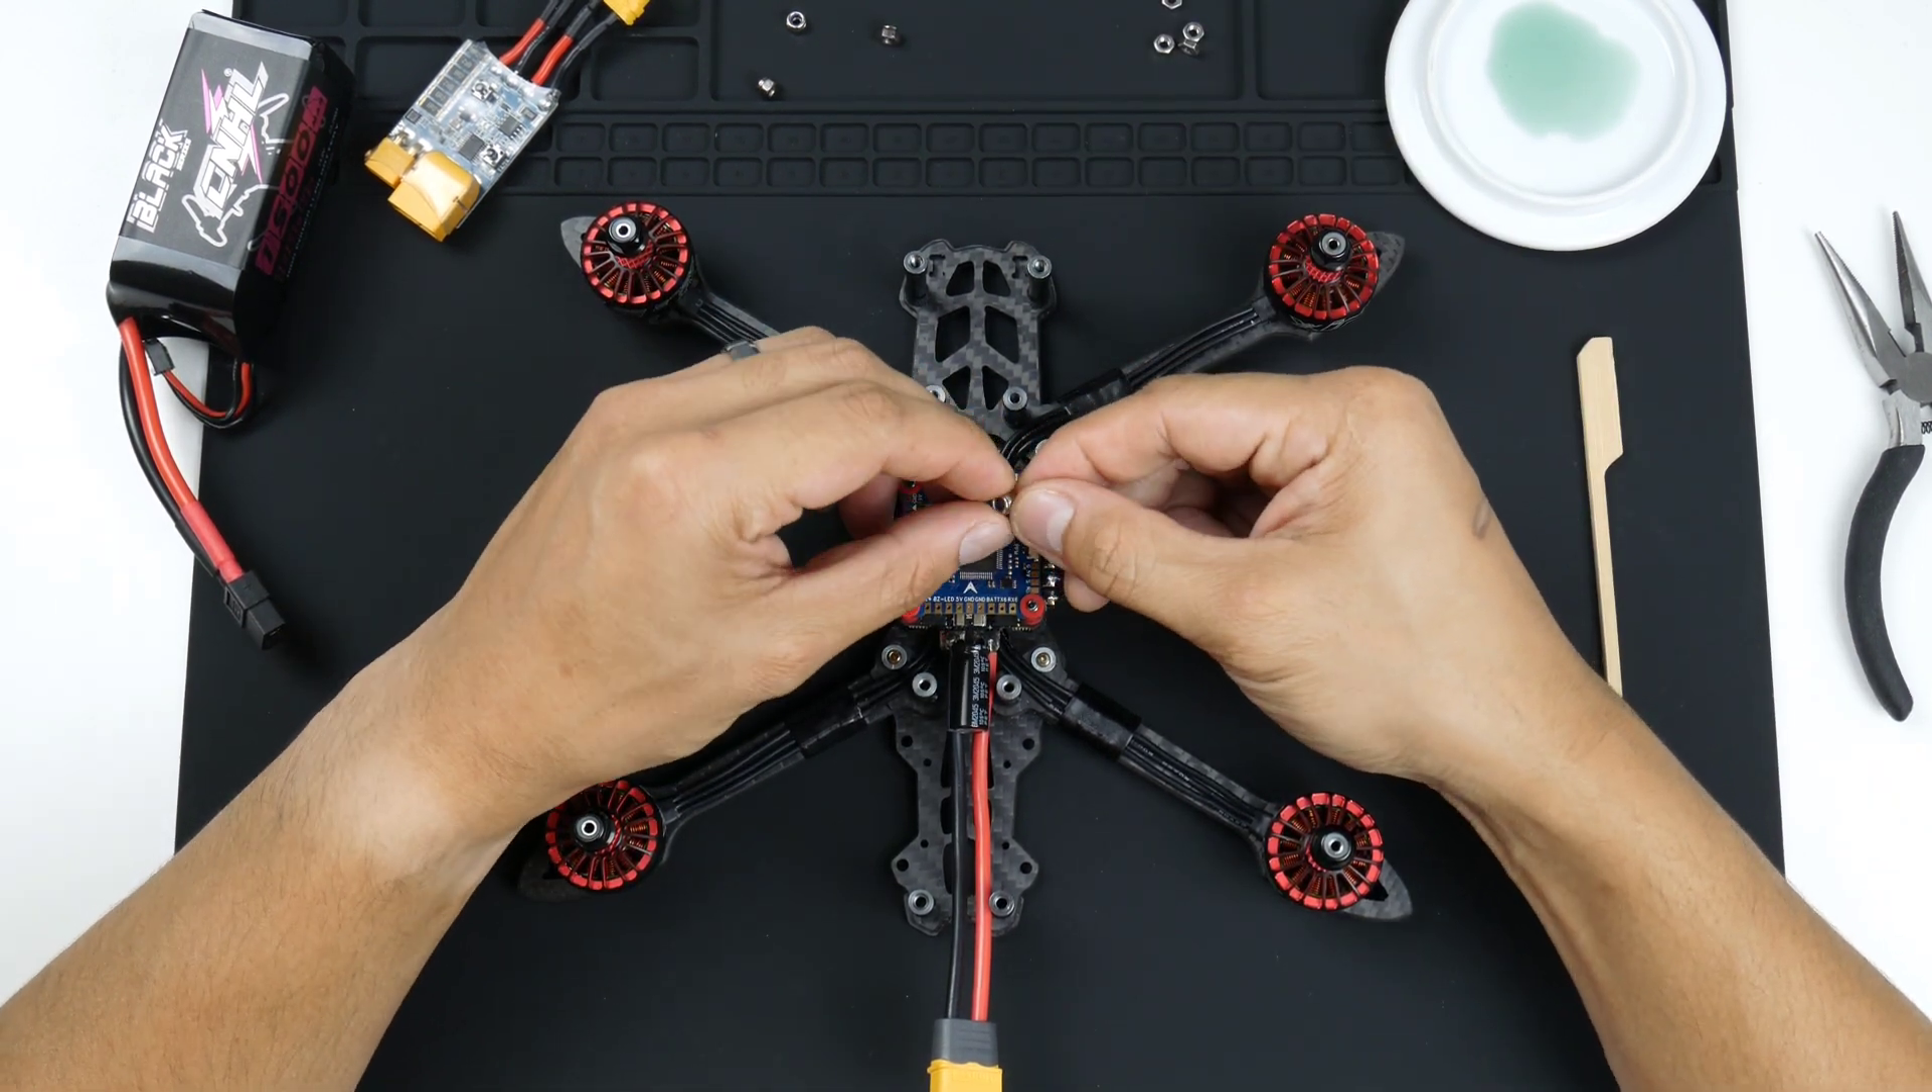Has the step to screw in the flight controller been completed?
No.